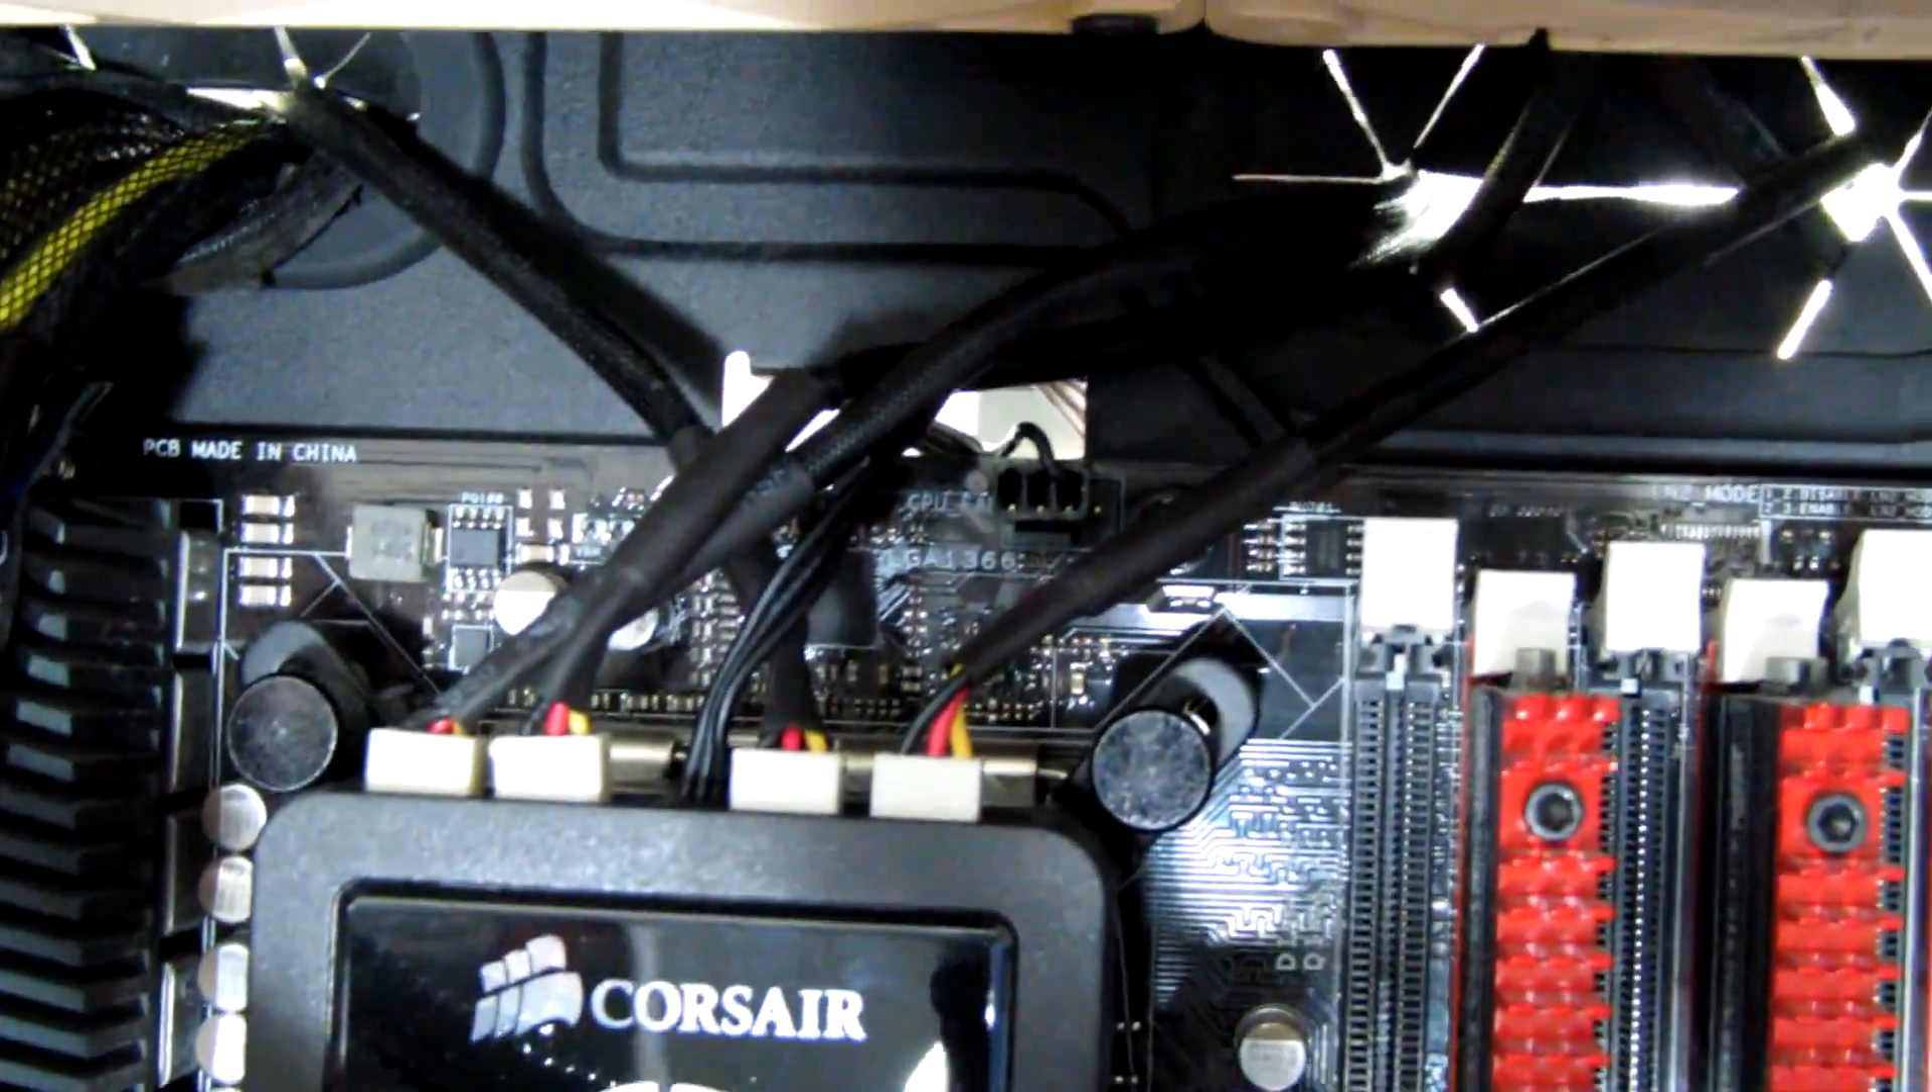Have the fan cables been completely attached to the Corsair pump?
Yes.